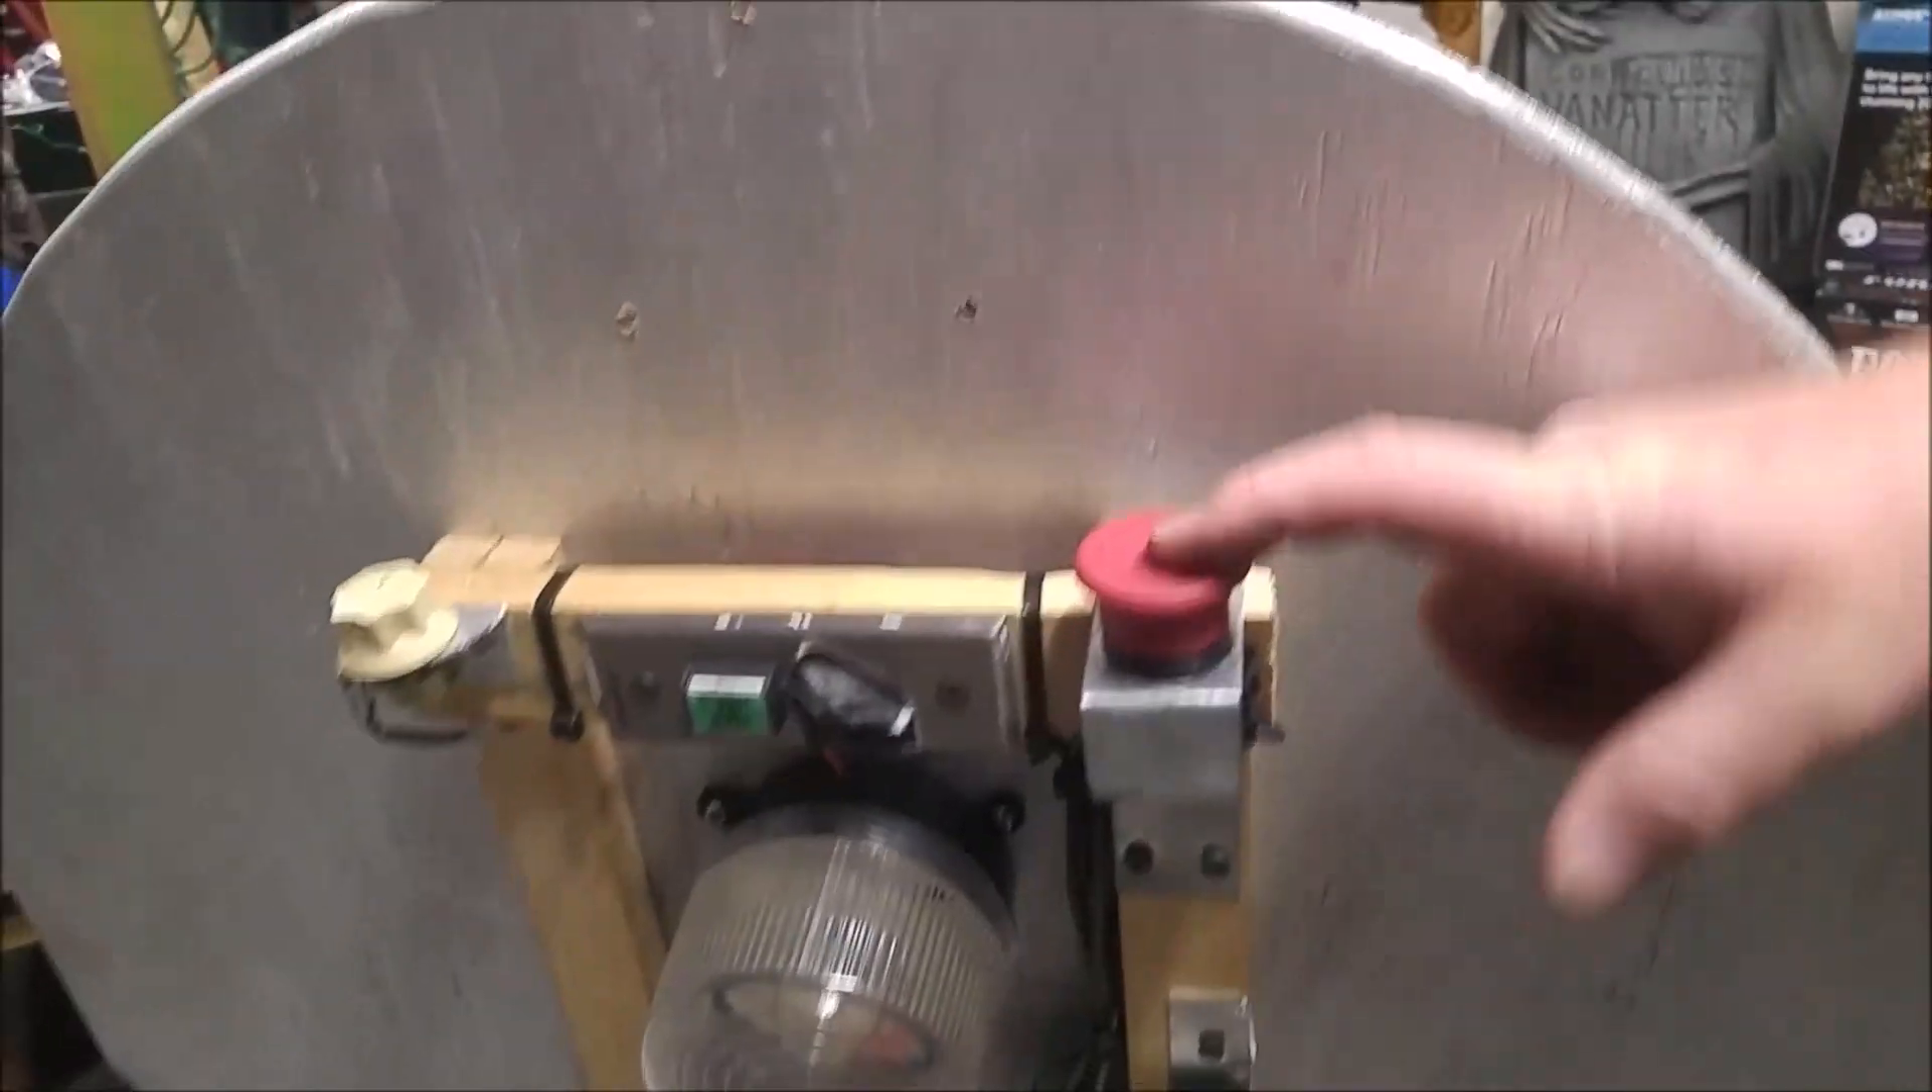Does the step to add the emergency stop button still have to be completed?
No.